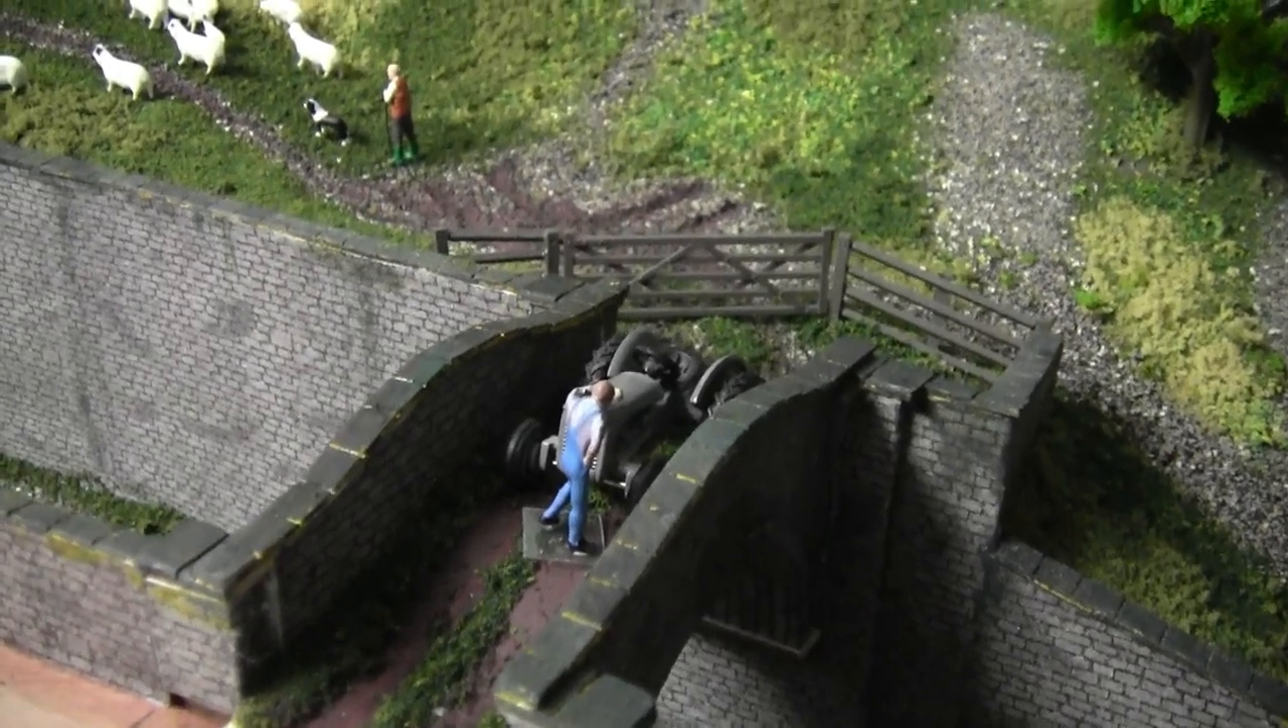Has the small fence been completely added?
Yes.